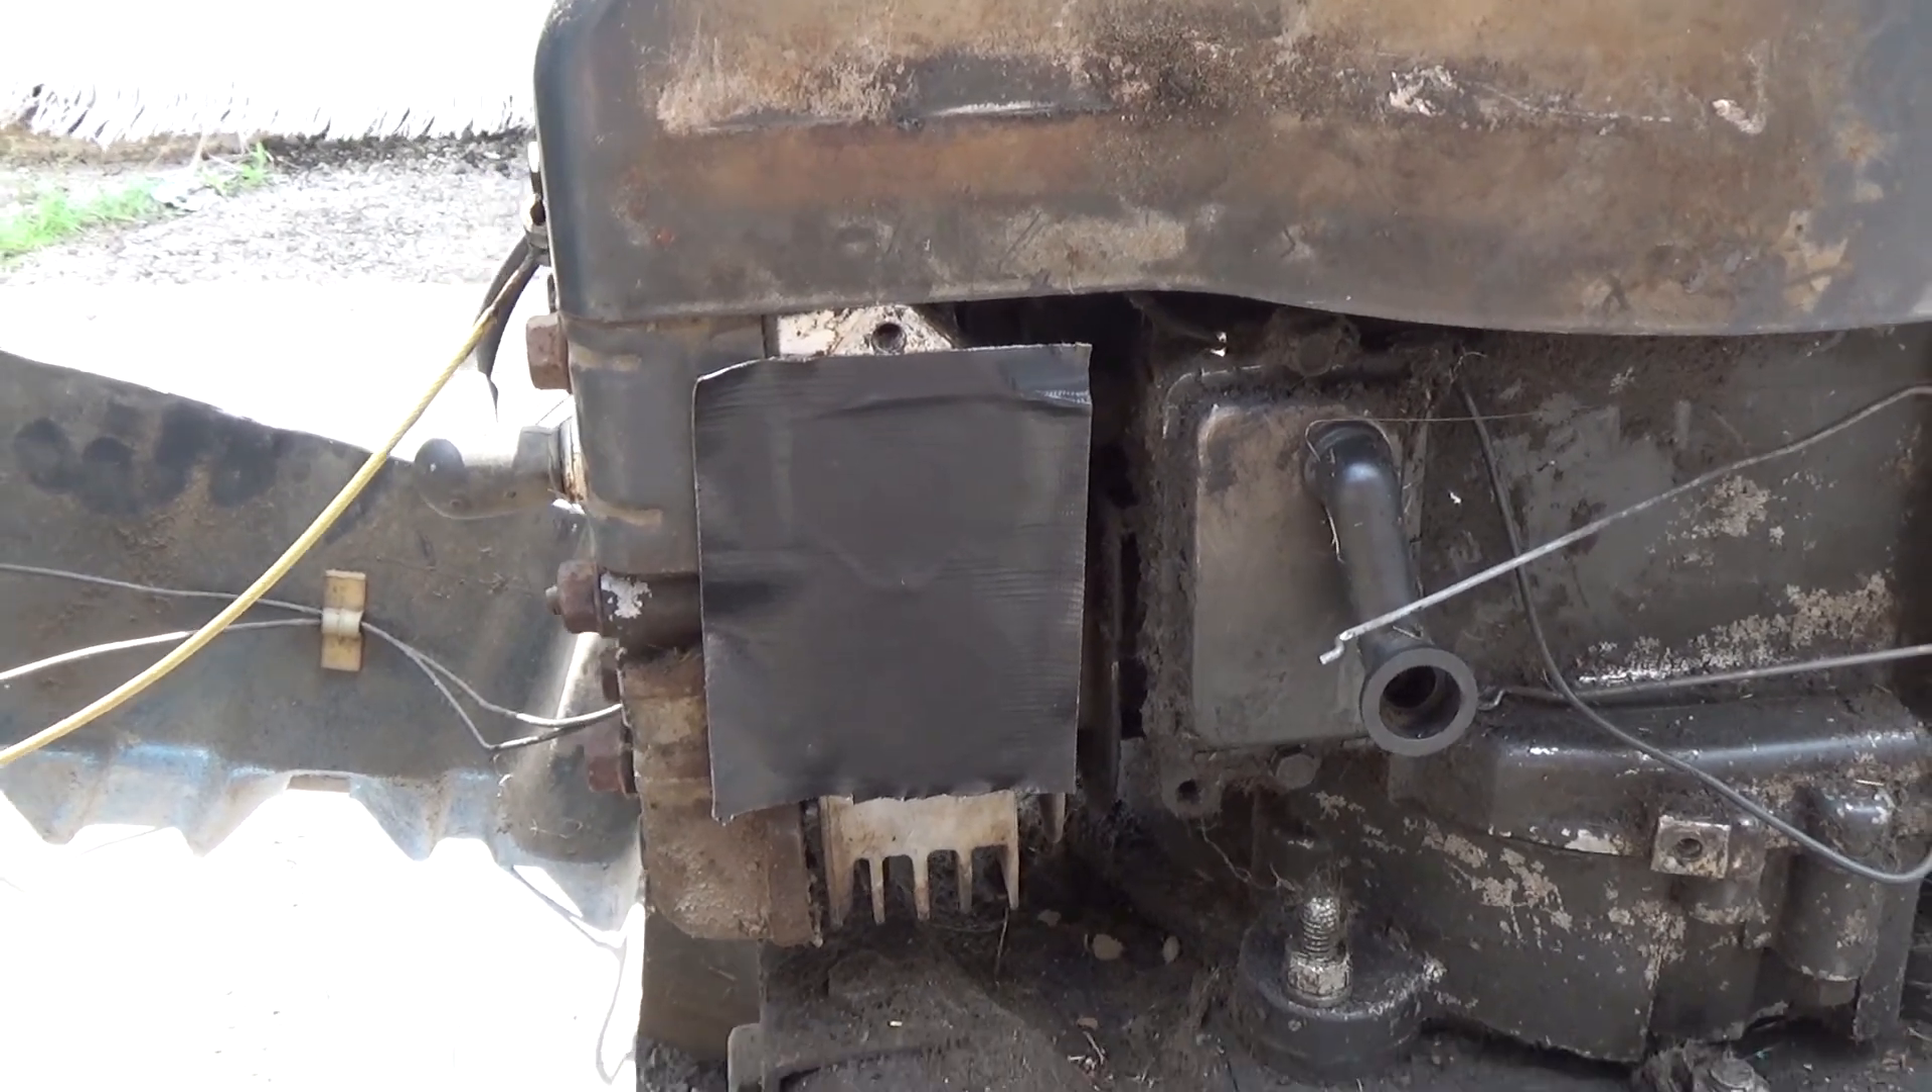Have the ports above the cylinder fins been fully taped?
Yes.